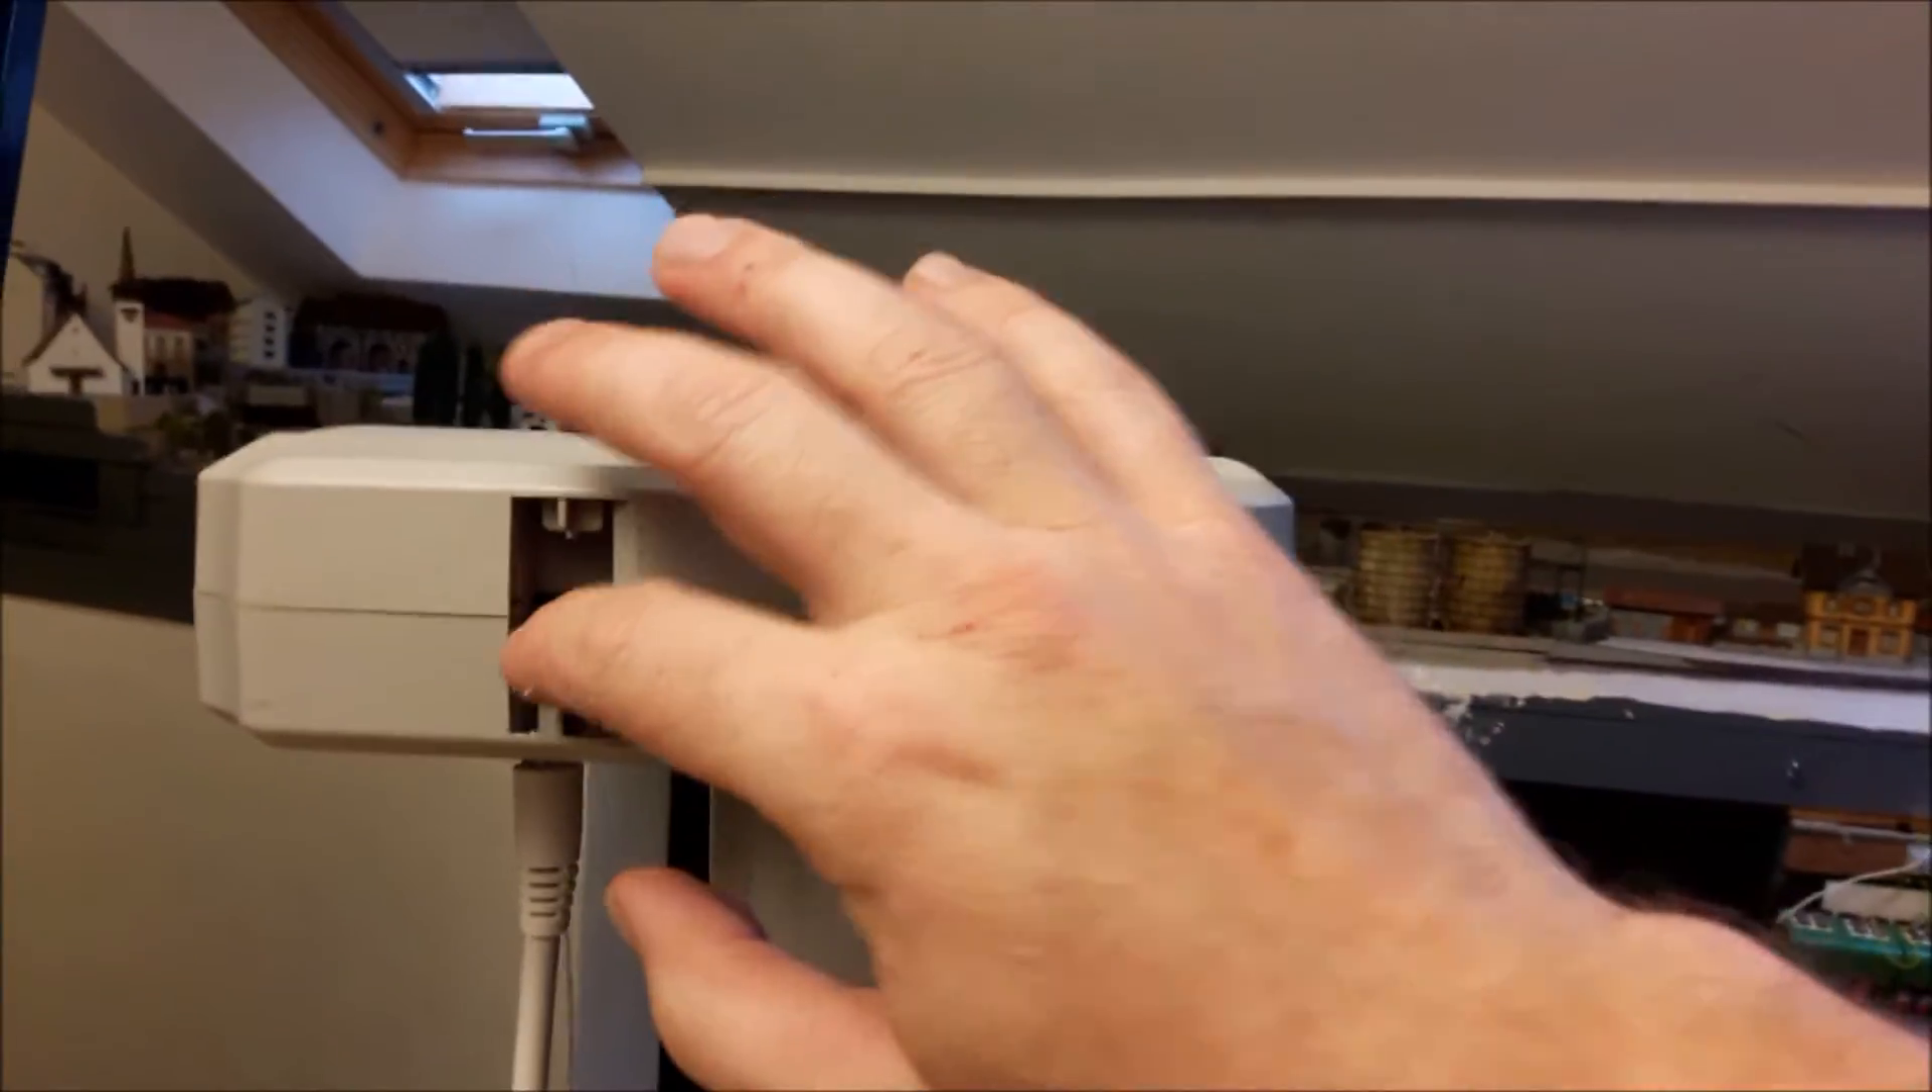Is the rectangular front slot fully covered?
No.